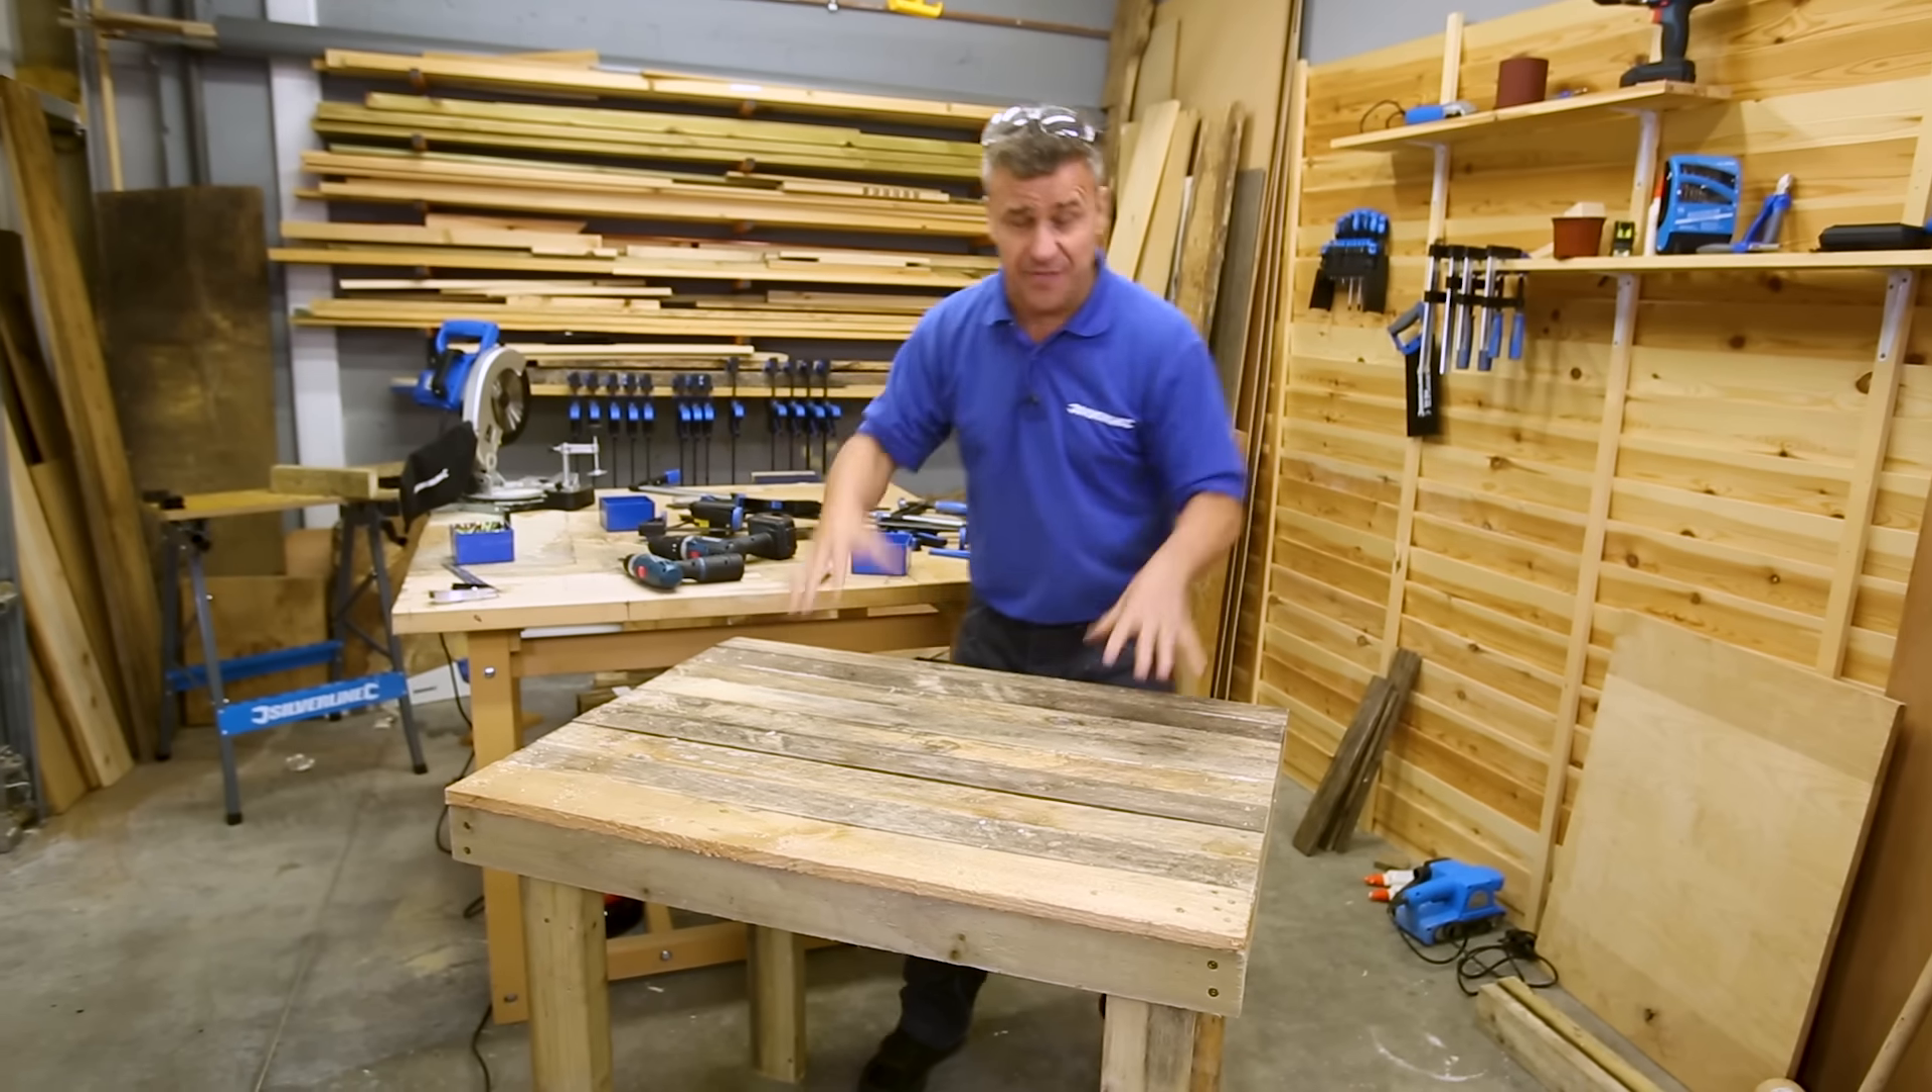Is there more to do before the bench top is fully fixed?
No.